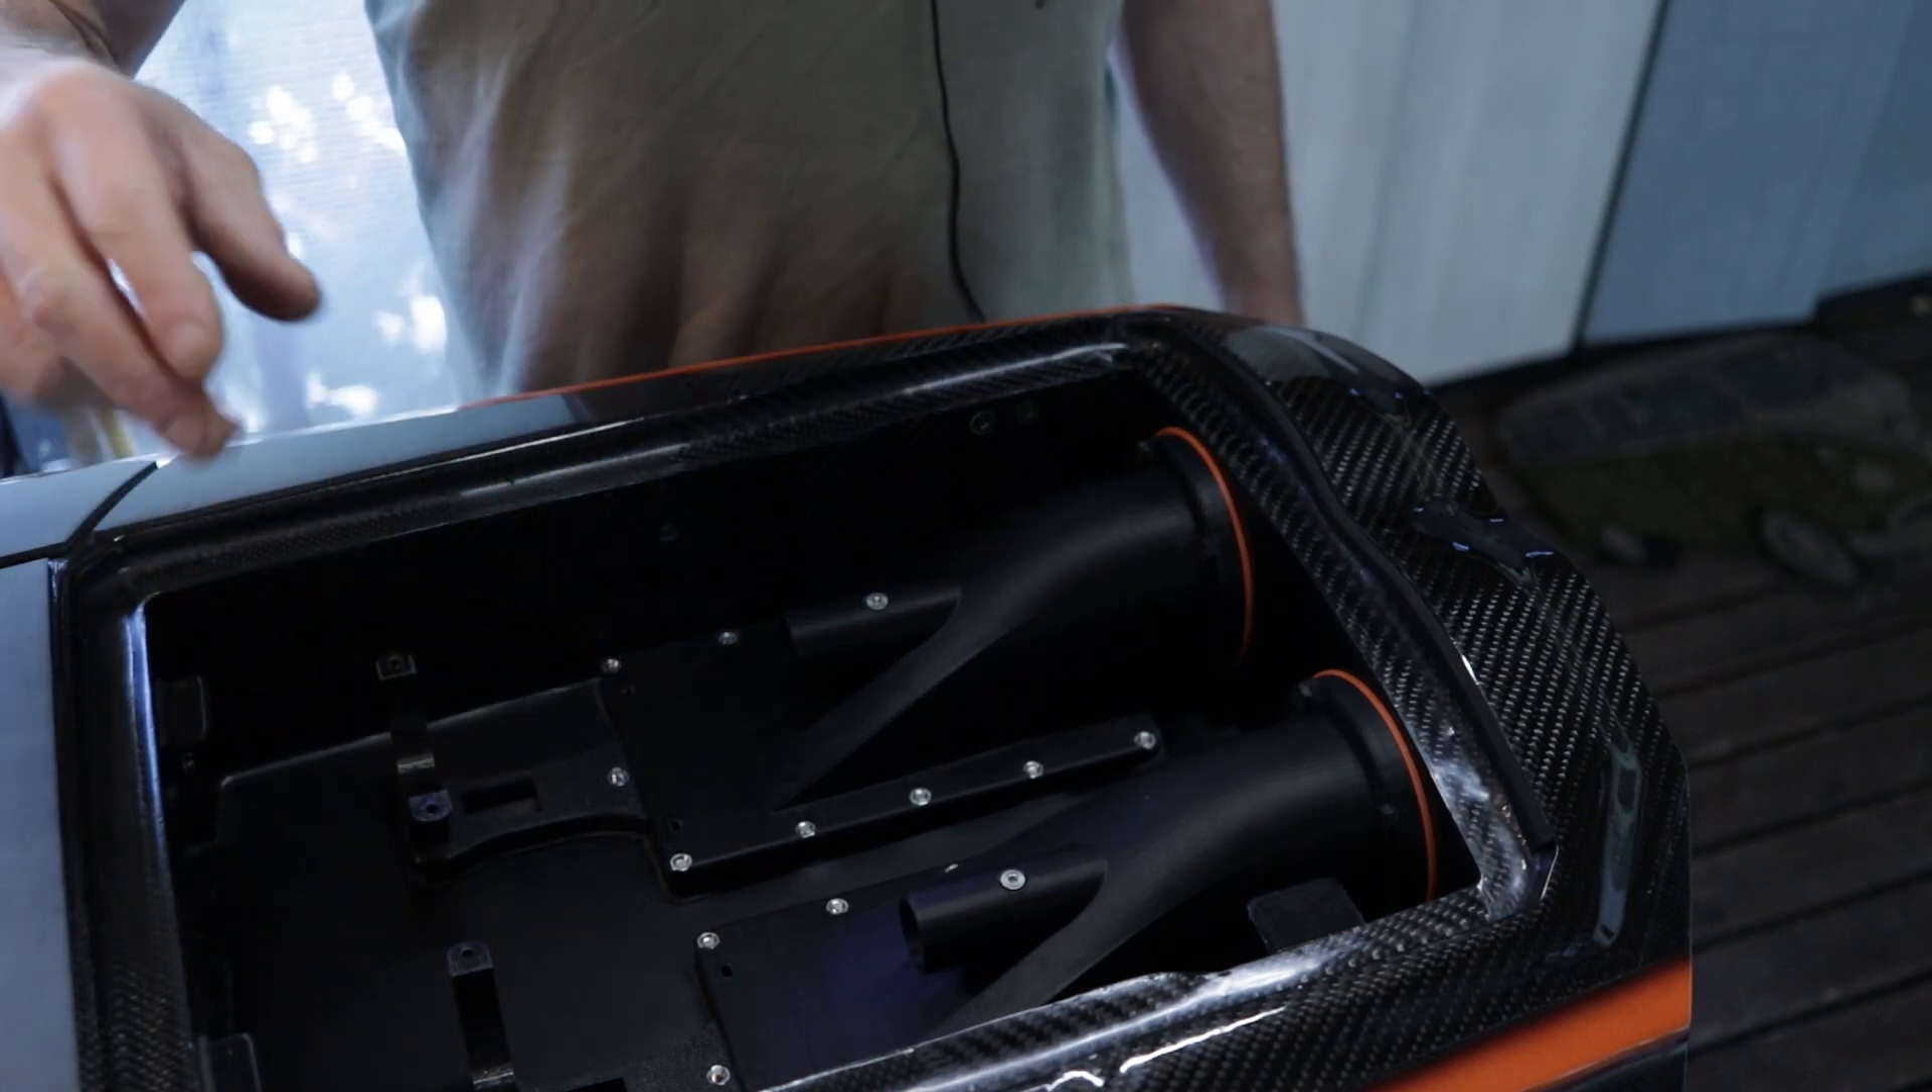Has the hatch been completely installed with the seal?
No.